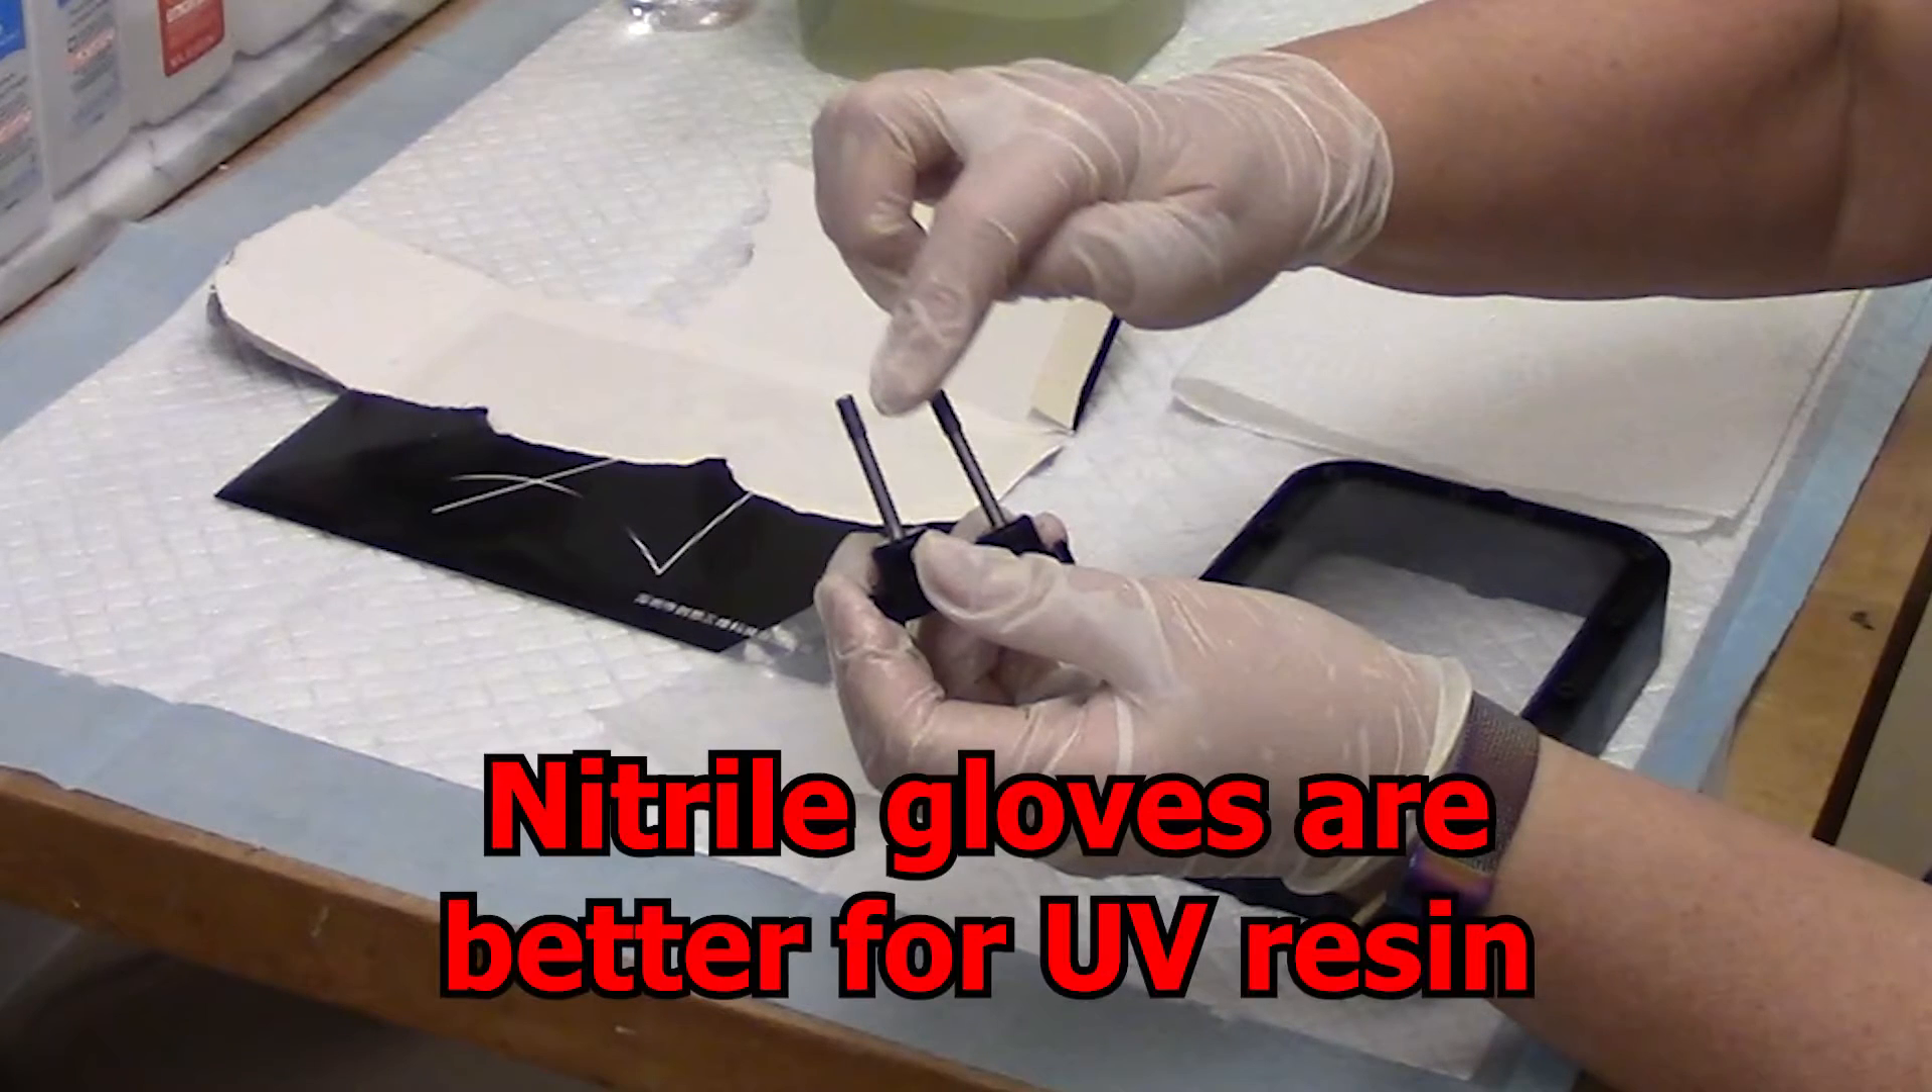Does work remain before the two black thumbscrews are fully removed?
No.